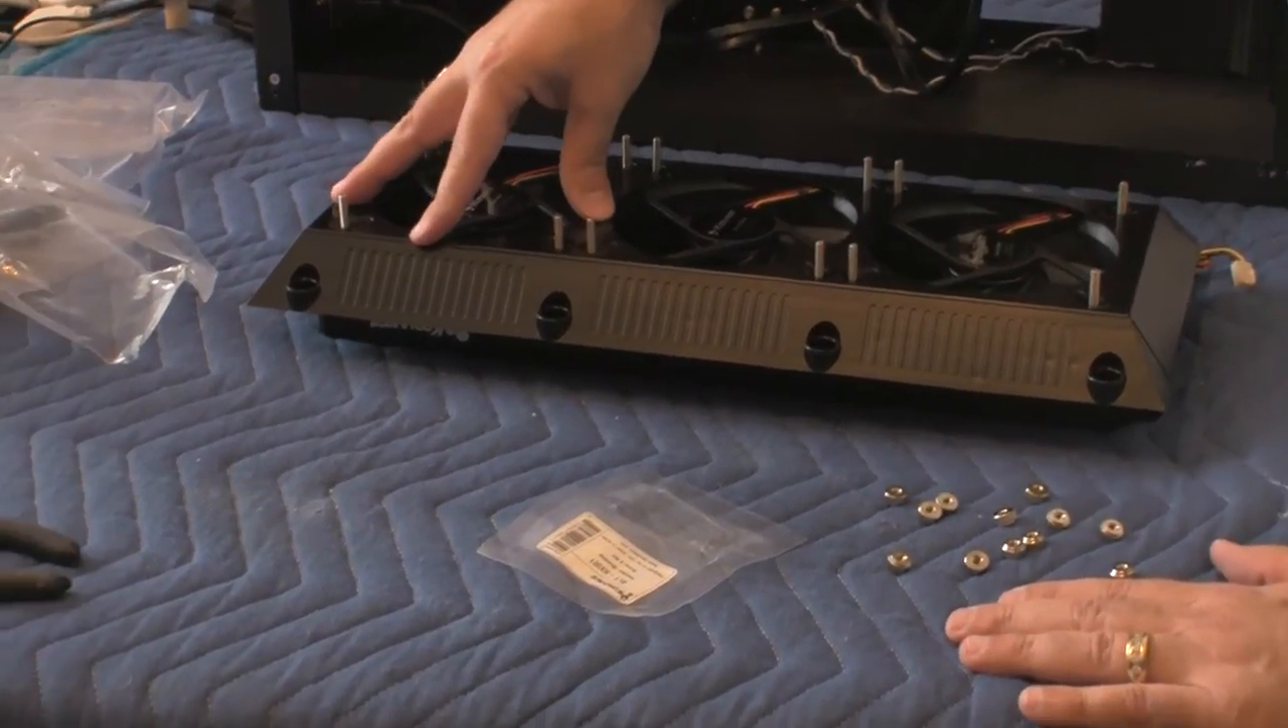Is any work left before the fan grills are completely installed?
Yes.